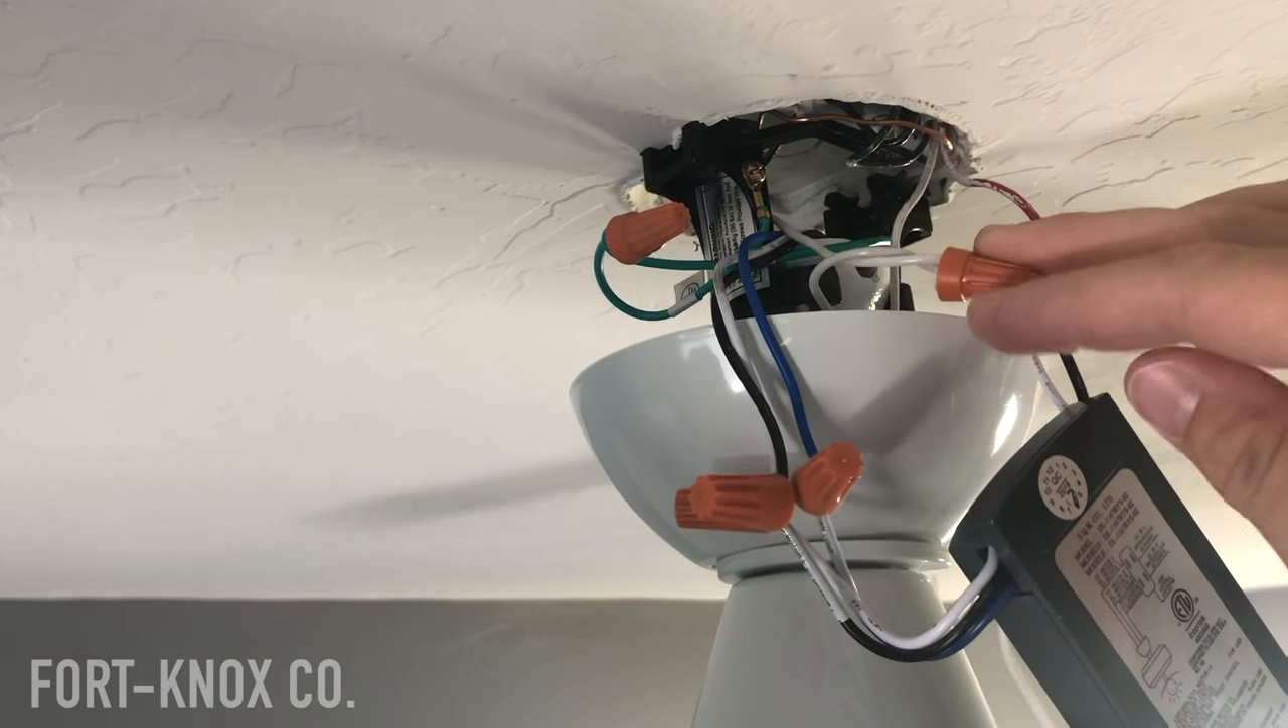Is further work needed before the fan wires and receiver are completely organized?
Yes.